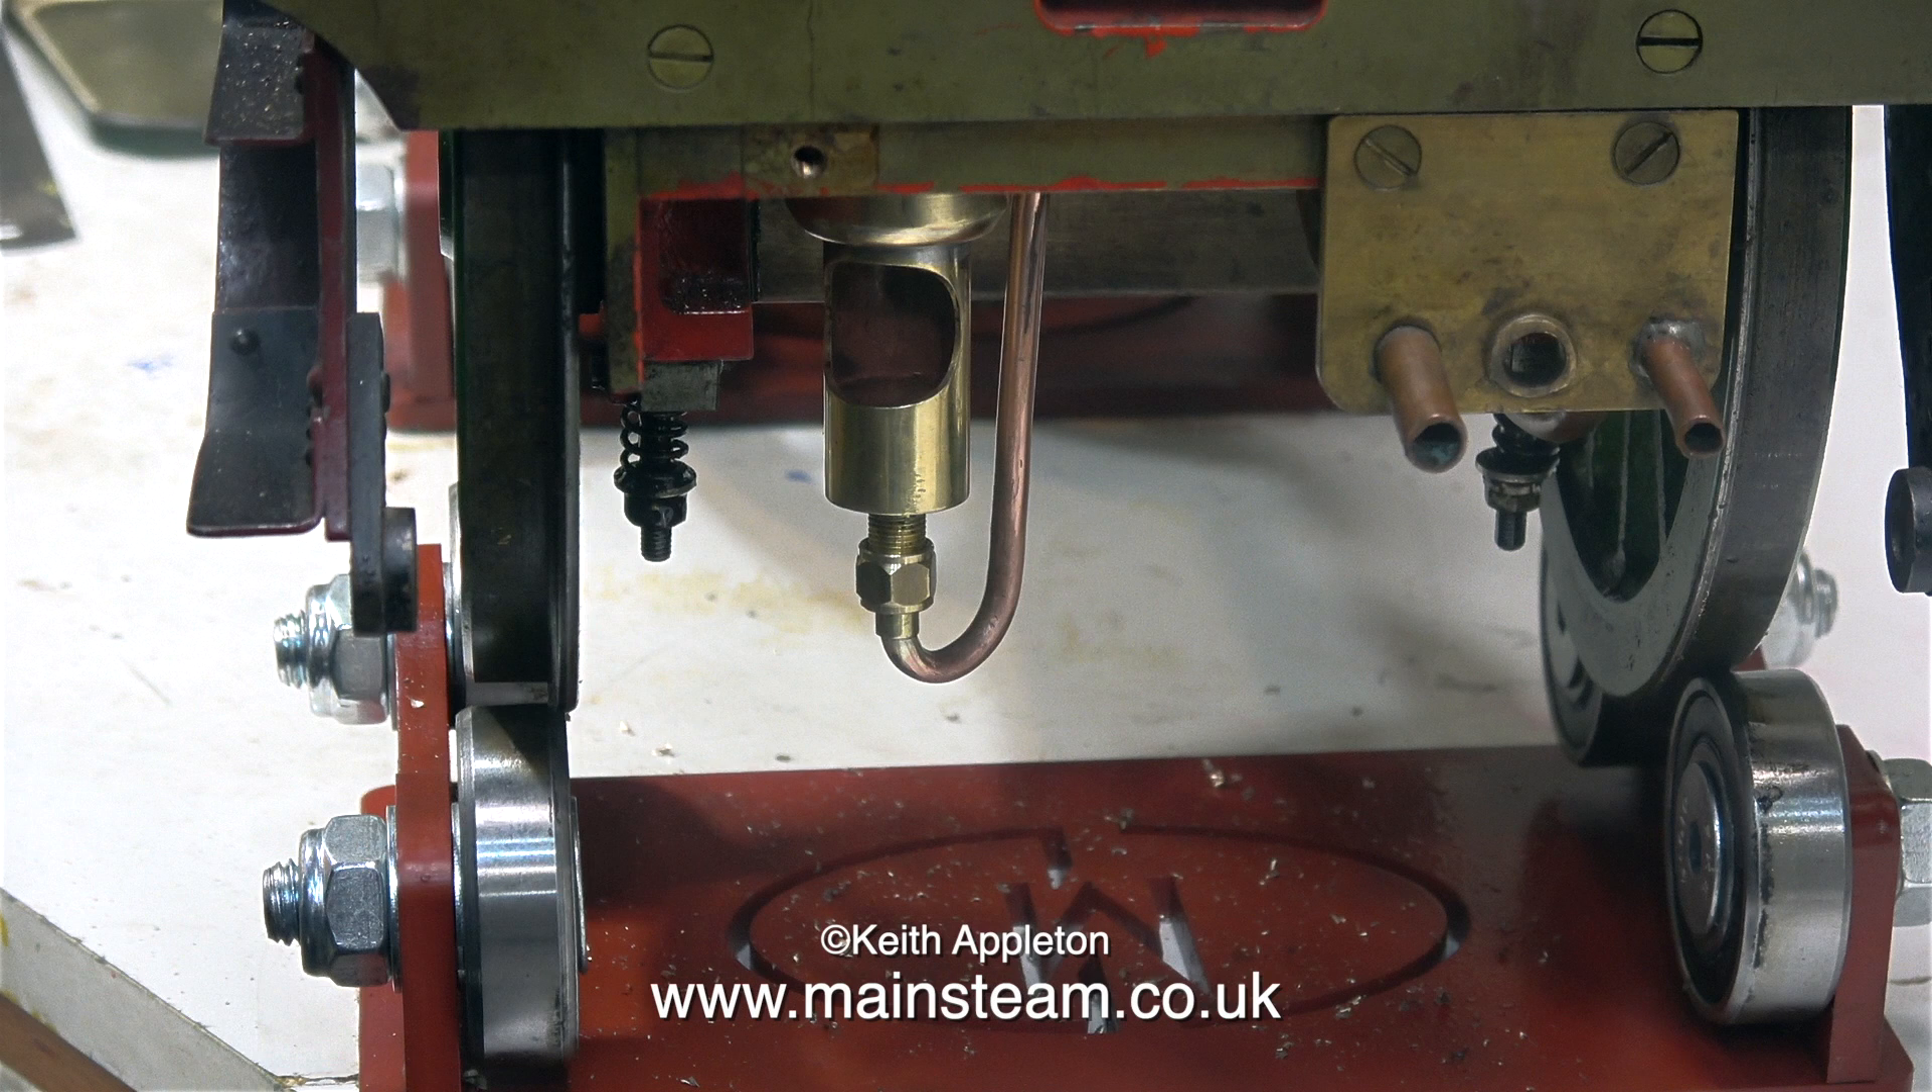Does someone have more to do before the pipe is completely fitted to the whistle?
No.